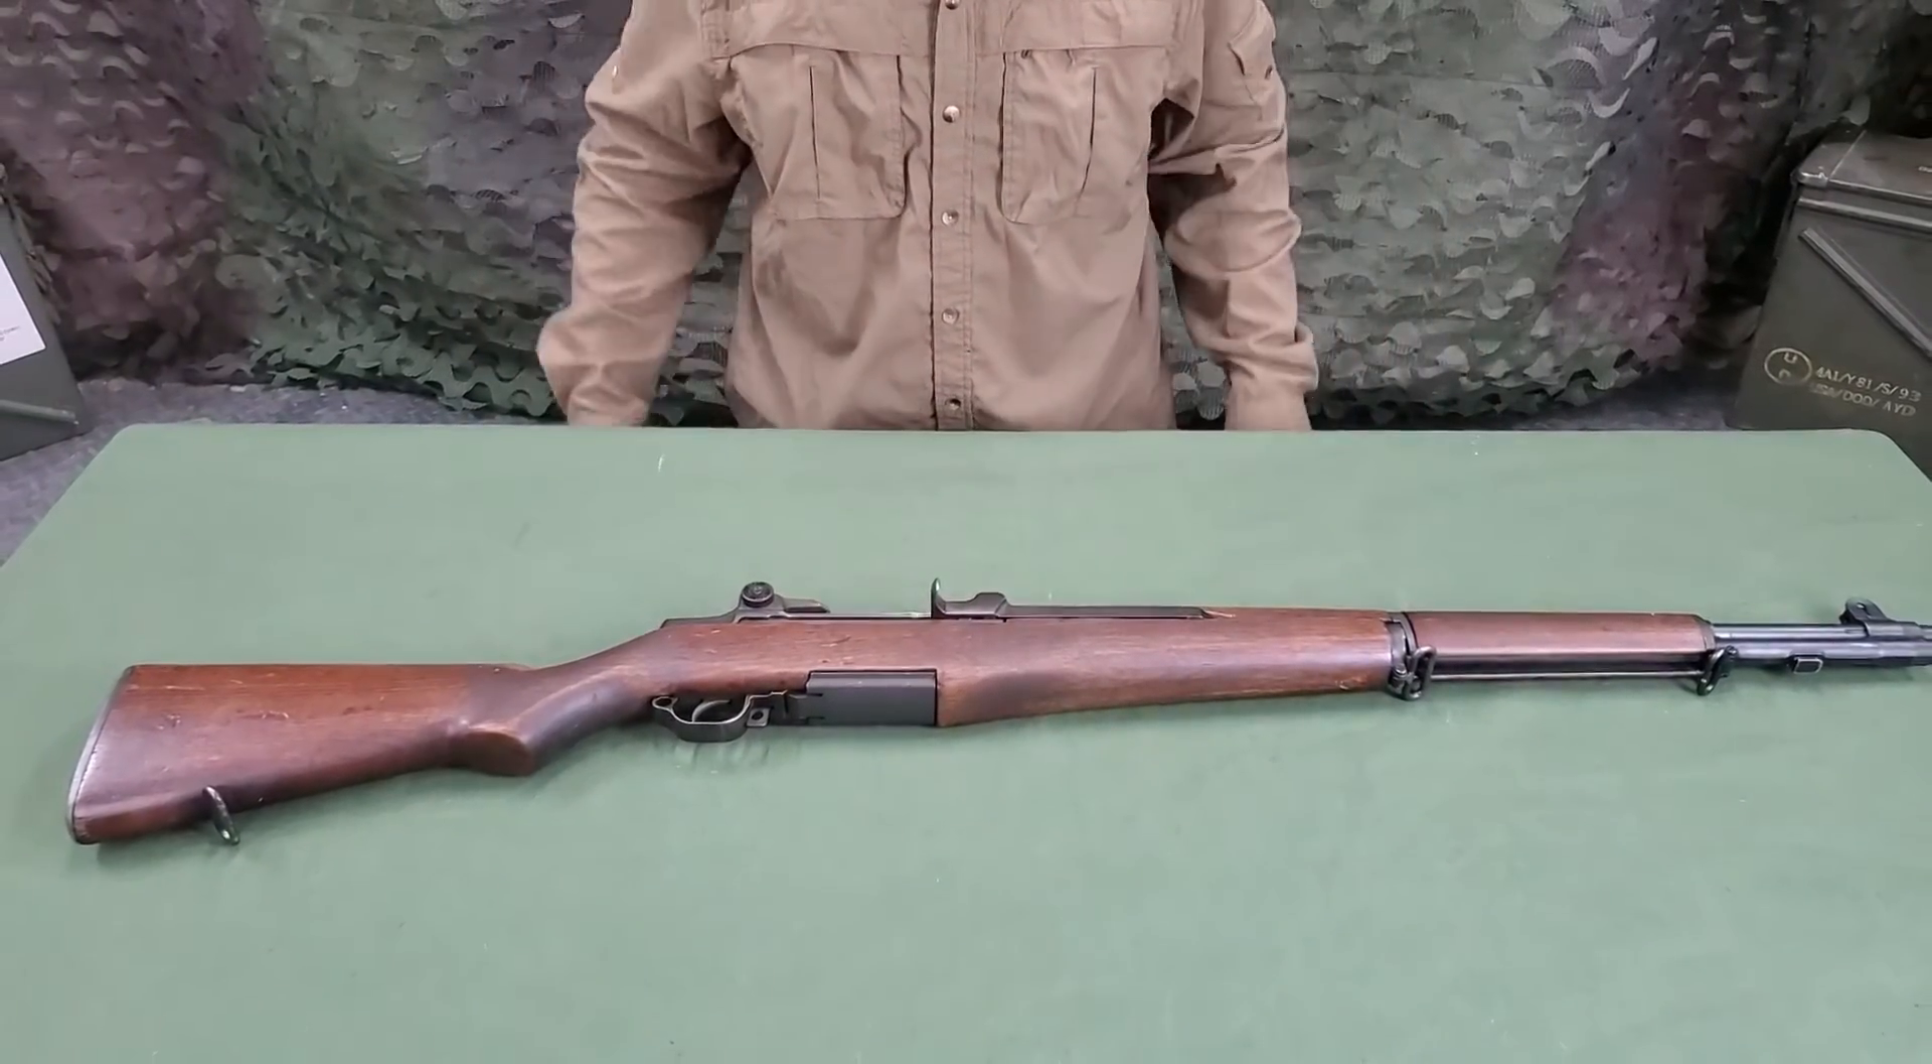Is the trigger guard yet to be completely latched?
No.